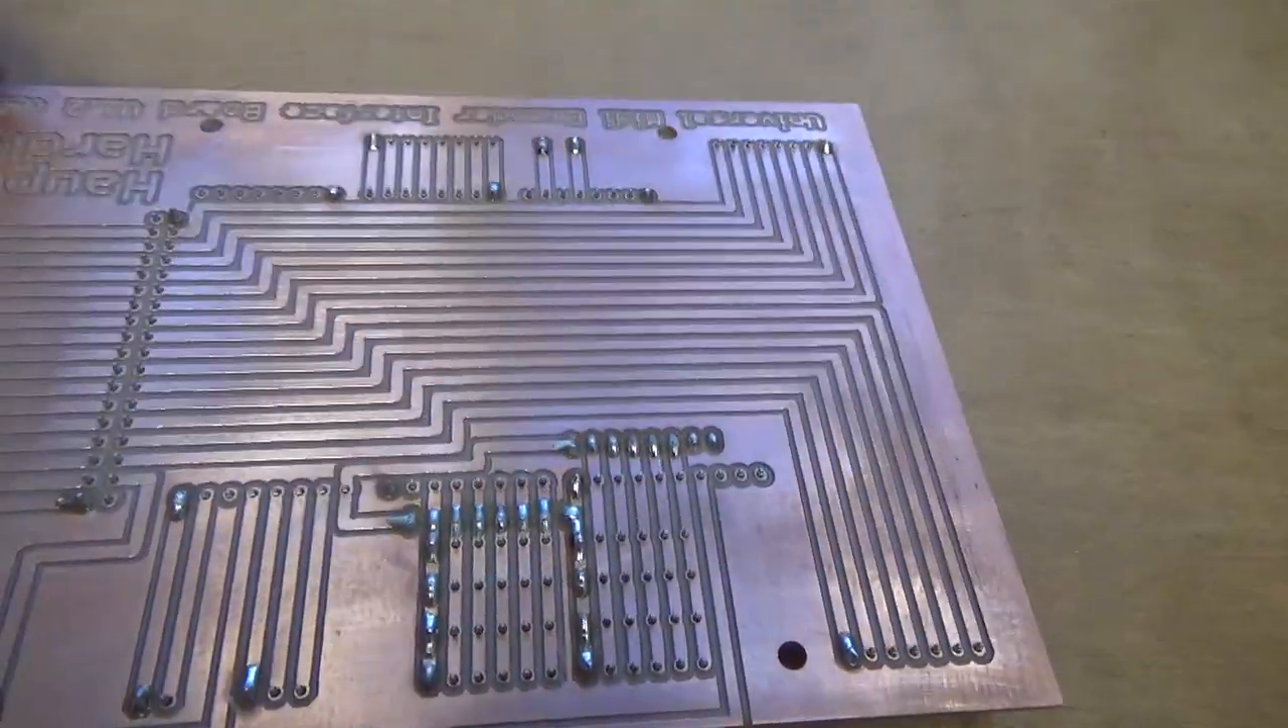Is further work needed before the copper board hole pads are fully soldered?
Yes.